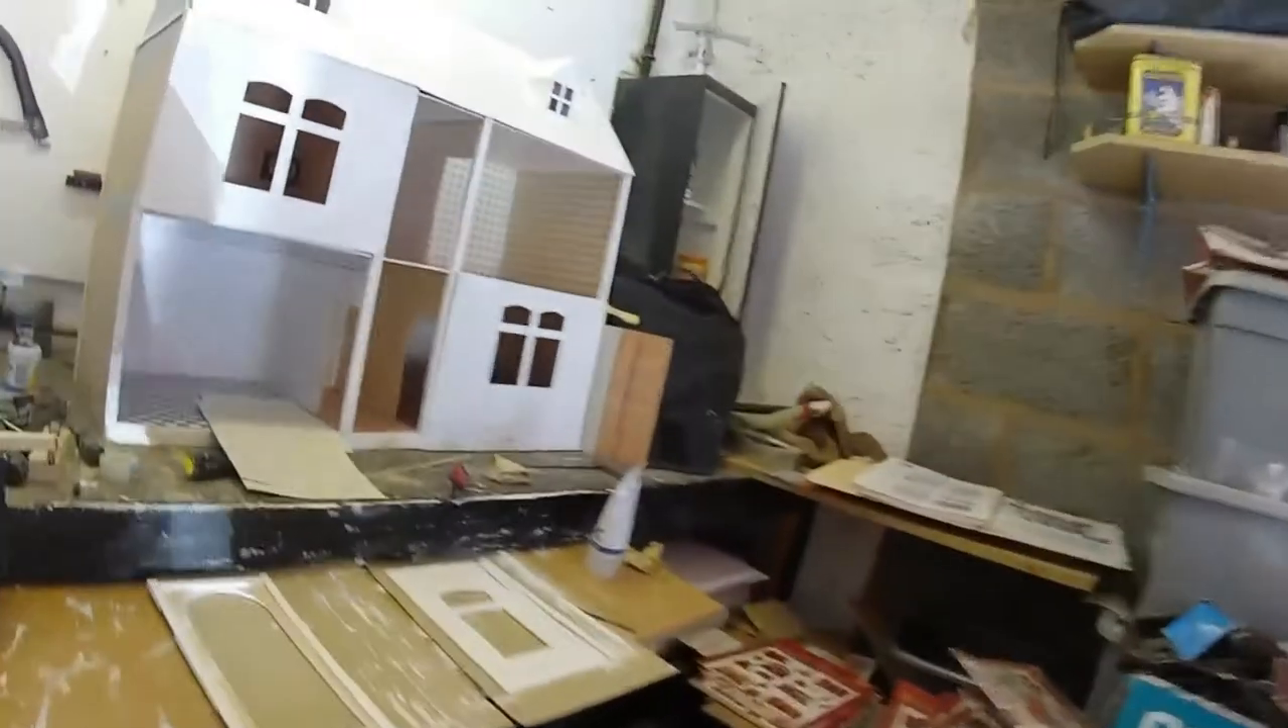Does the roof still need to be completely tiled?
Yes.